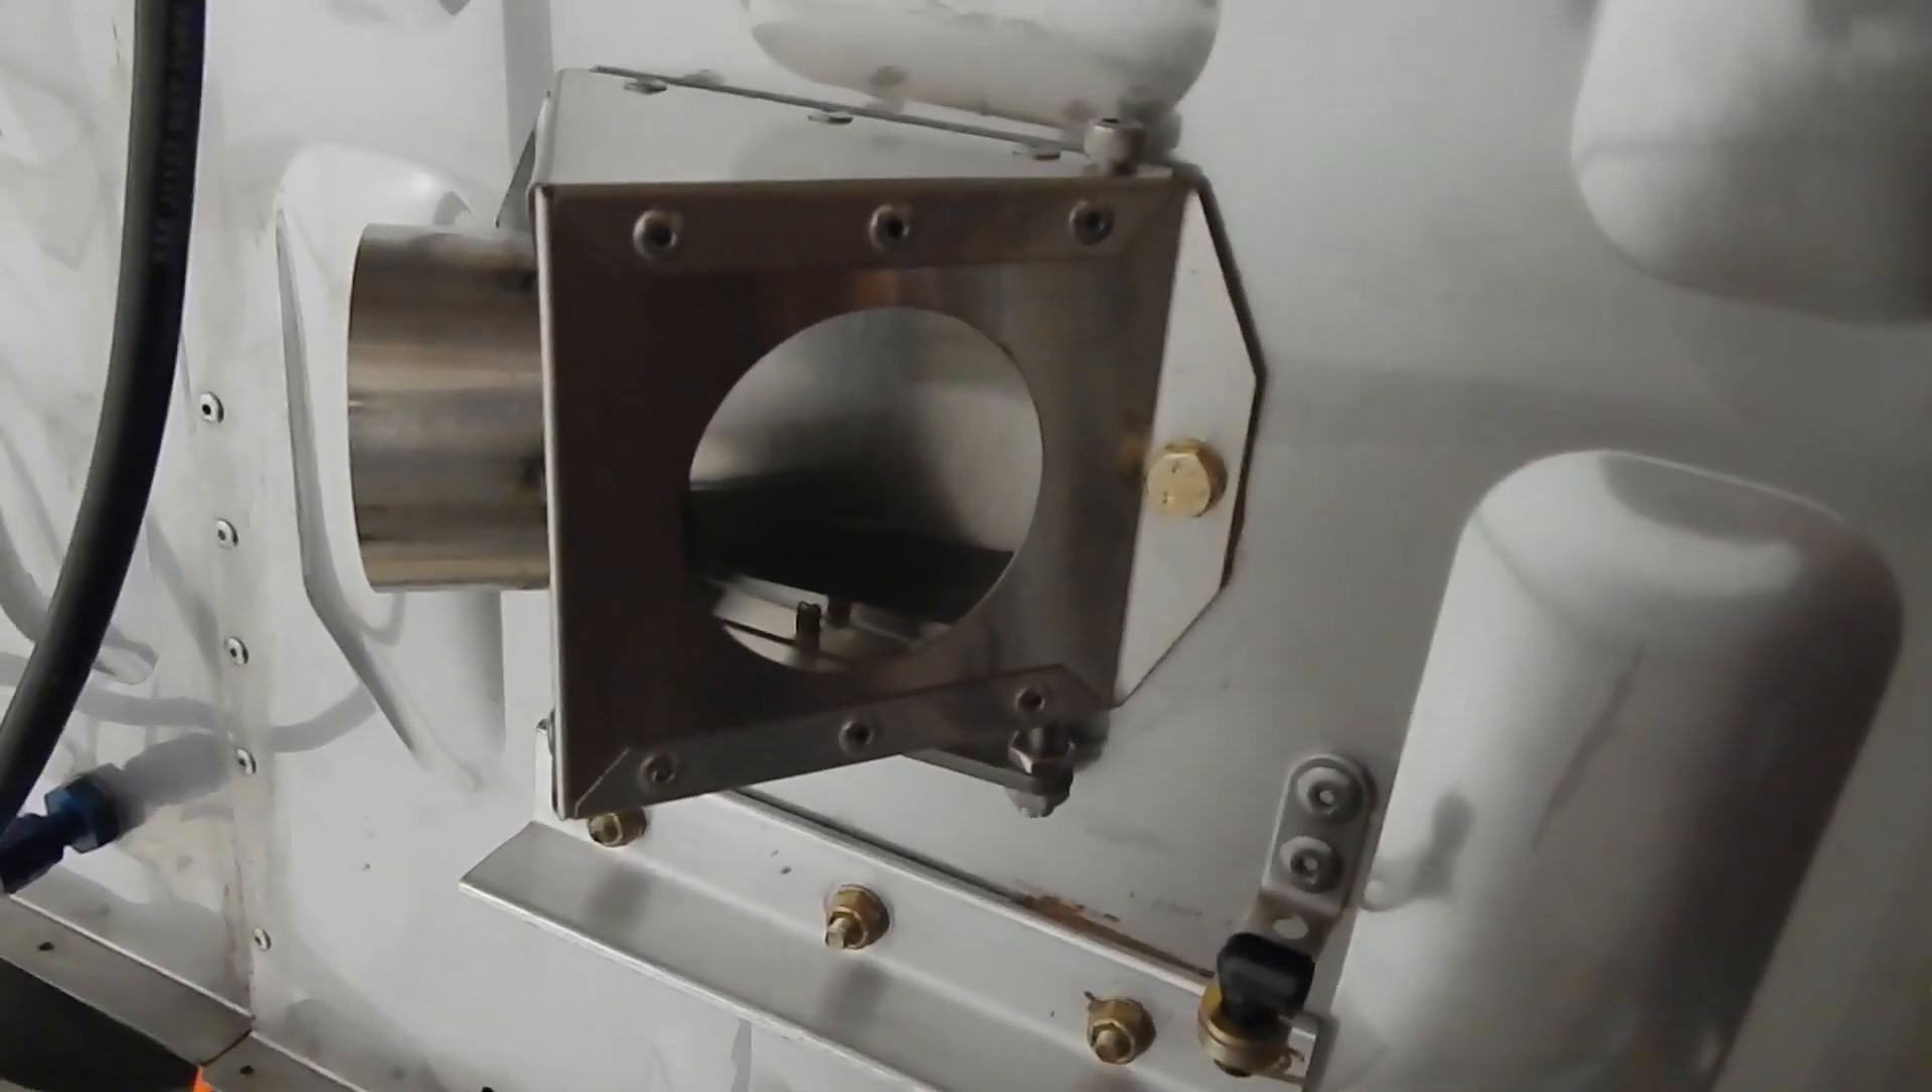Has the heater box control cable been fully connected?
No.